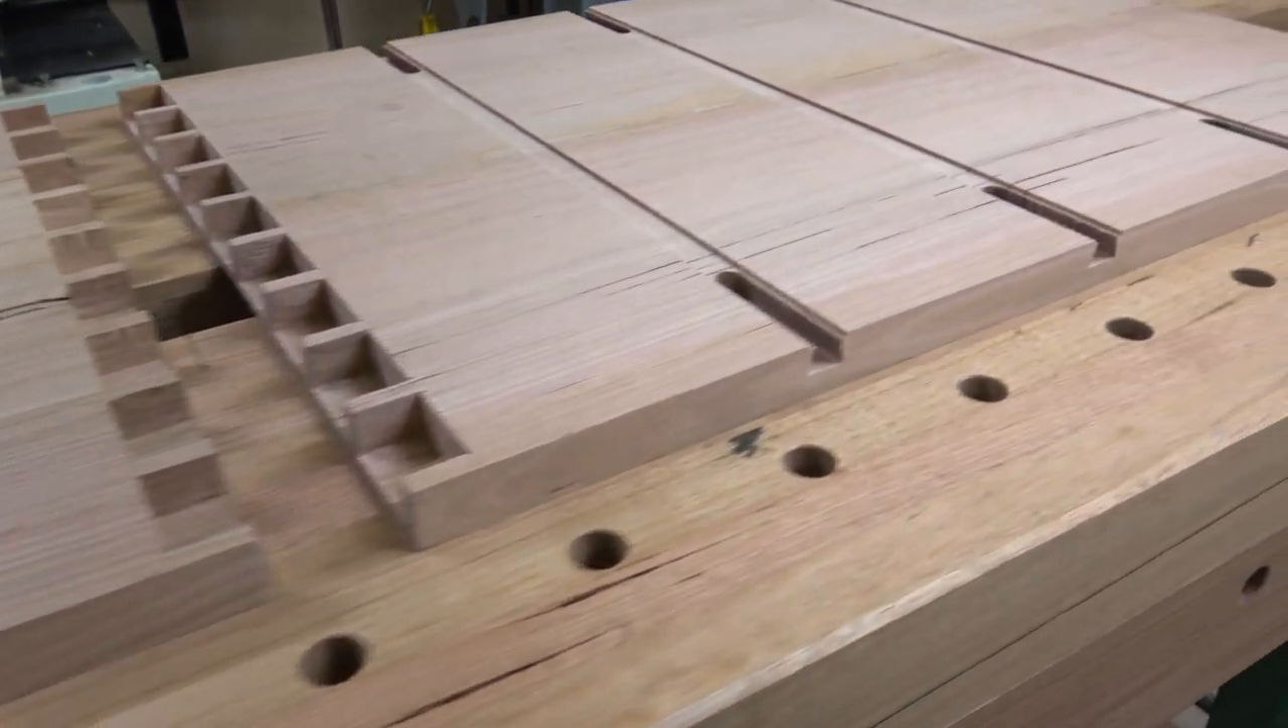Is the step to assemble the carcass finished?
No.